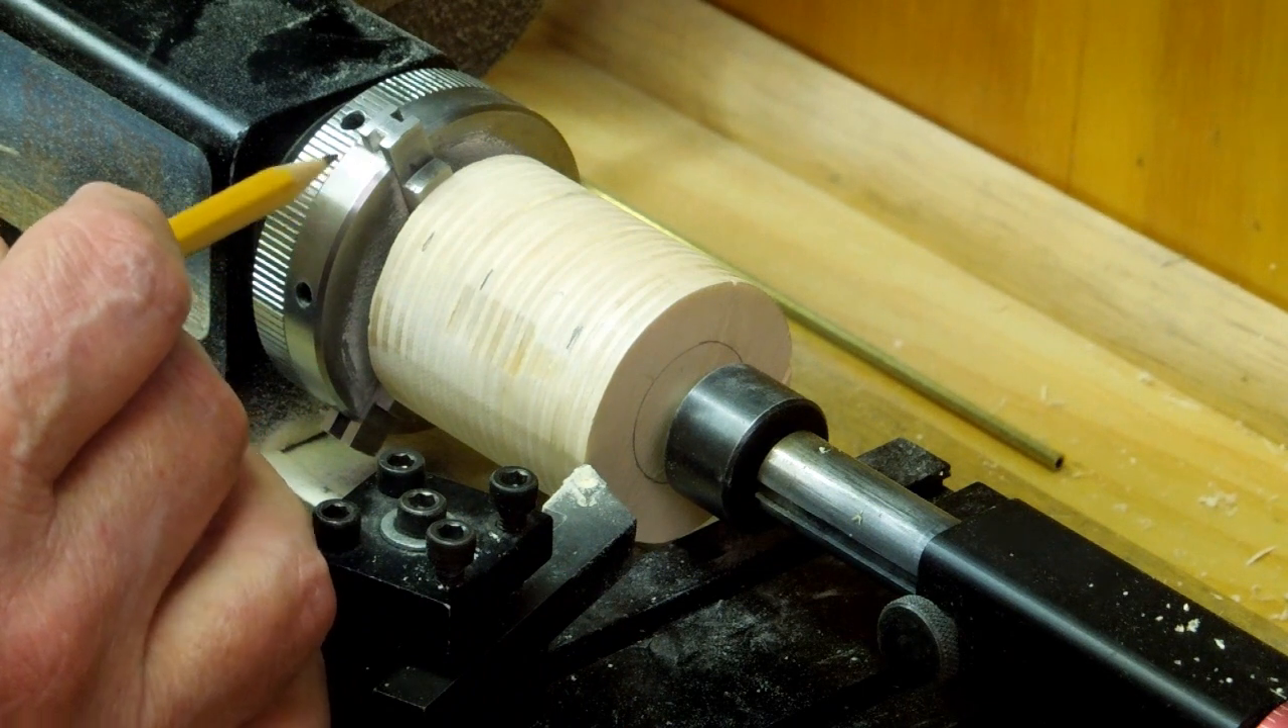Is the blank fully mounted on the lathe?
Yes.